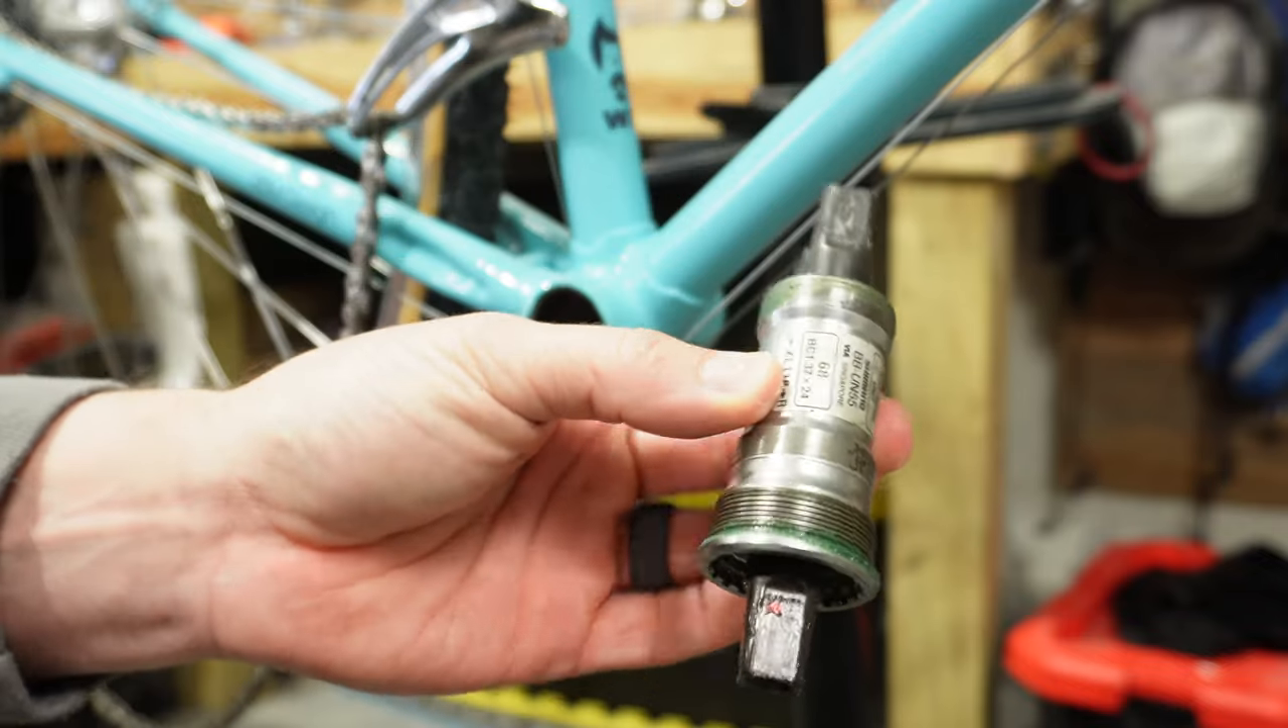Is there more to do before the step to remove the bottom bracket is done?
No.